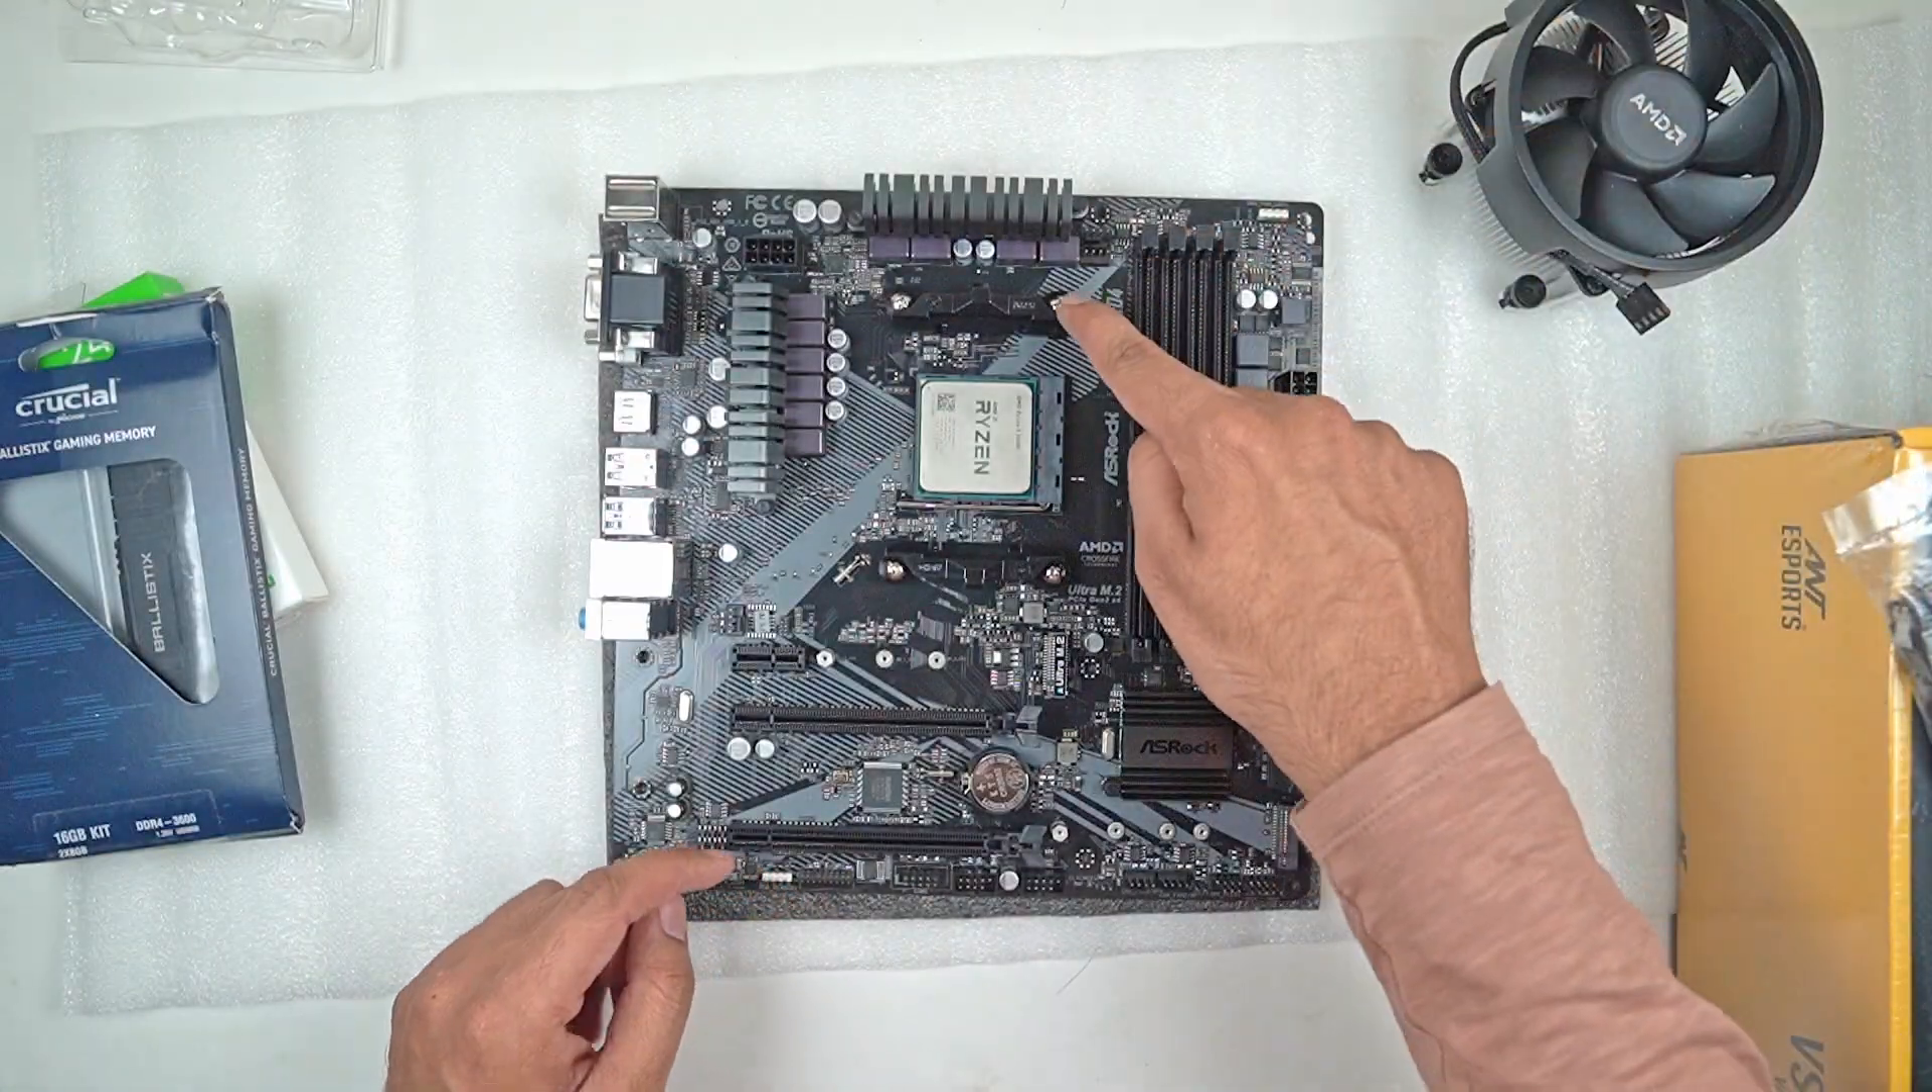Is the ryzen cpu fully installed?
Yes.